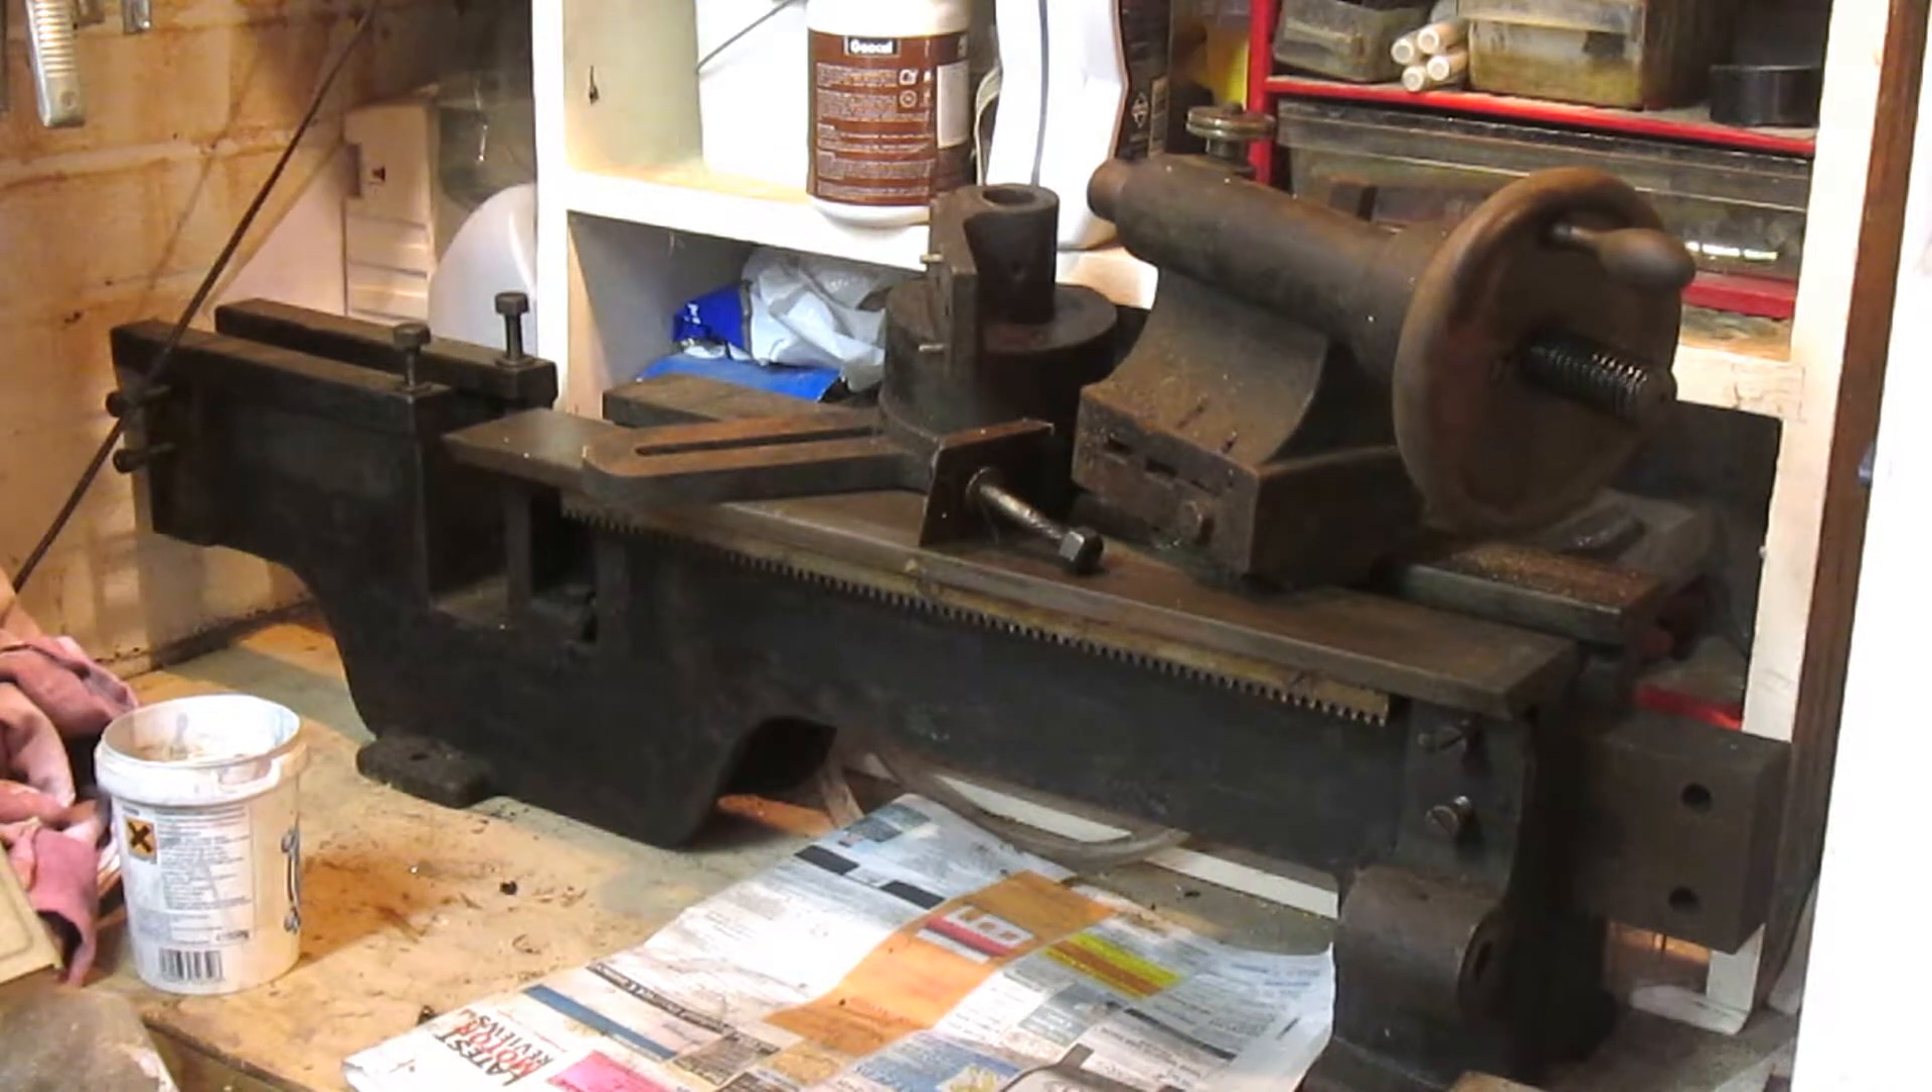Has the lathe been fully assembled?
No.